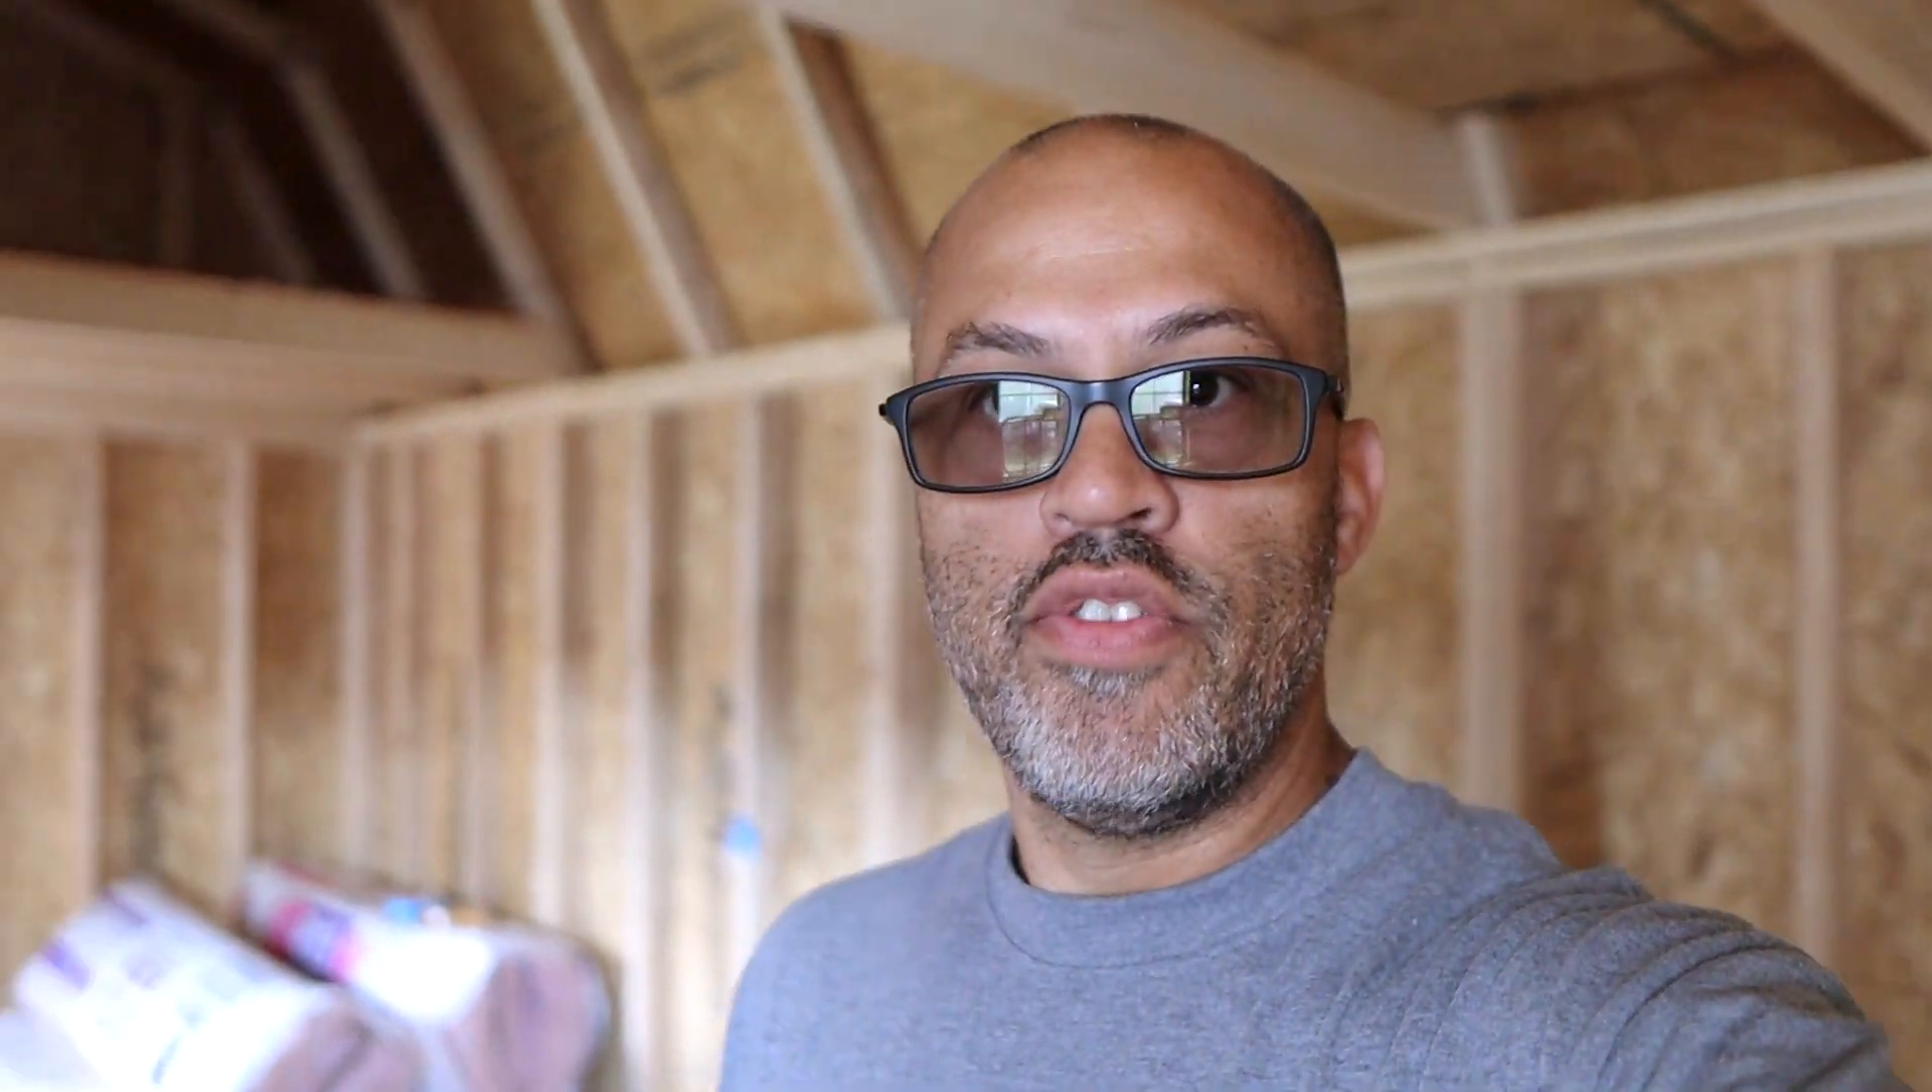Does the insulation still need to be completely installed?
Yes.